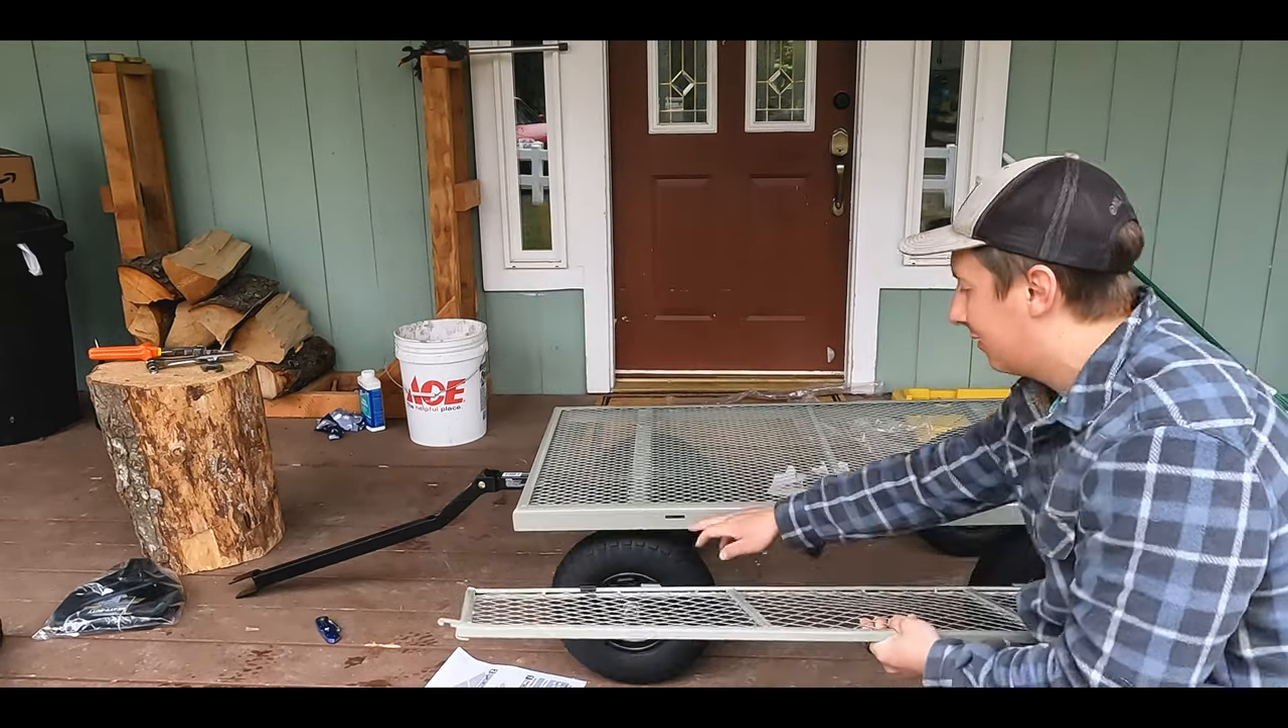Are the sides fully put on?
No.